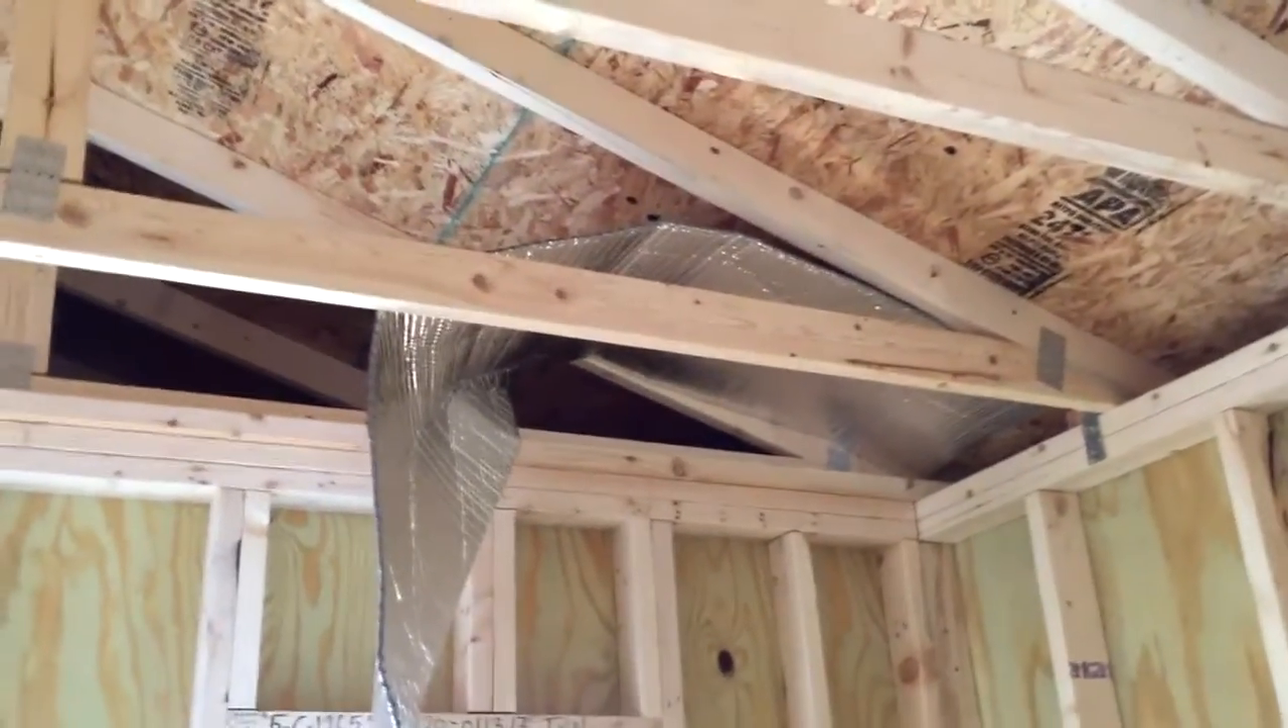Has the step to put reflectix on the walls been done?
No.